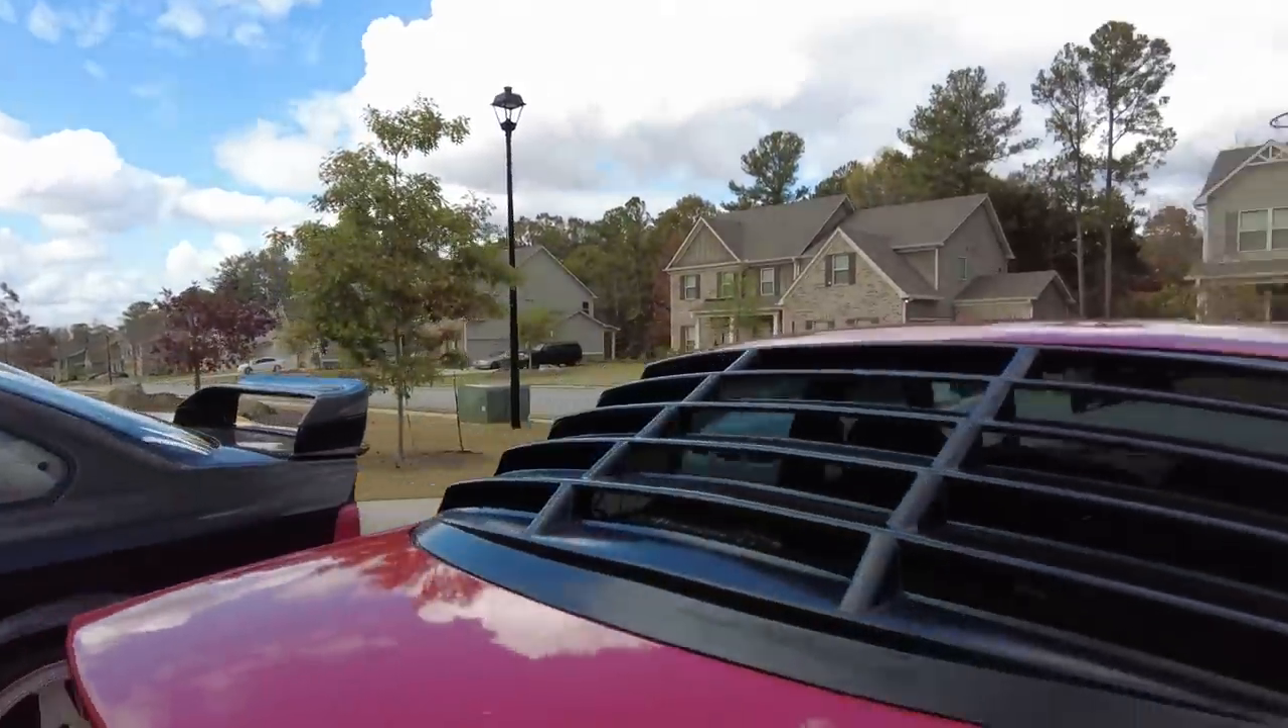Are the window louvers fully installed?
Yes.